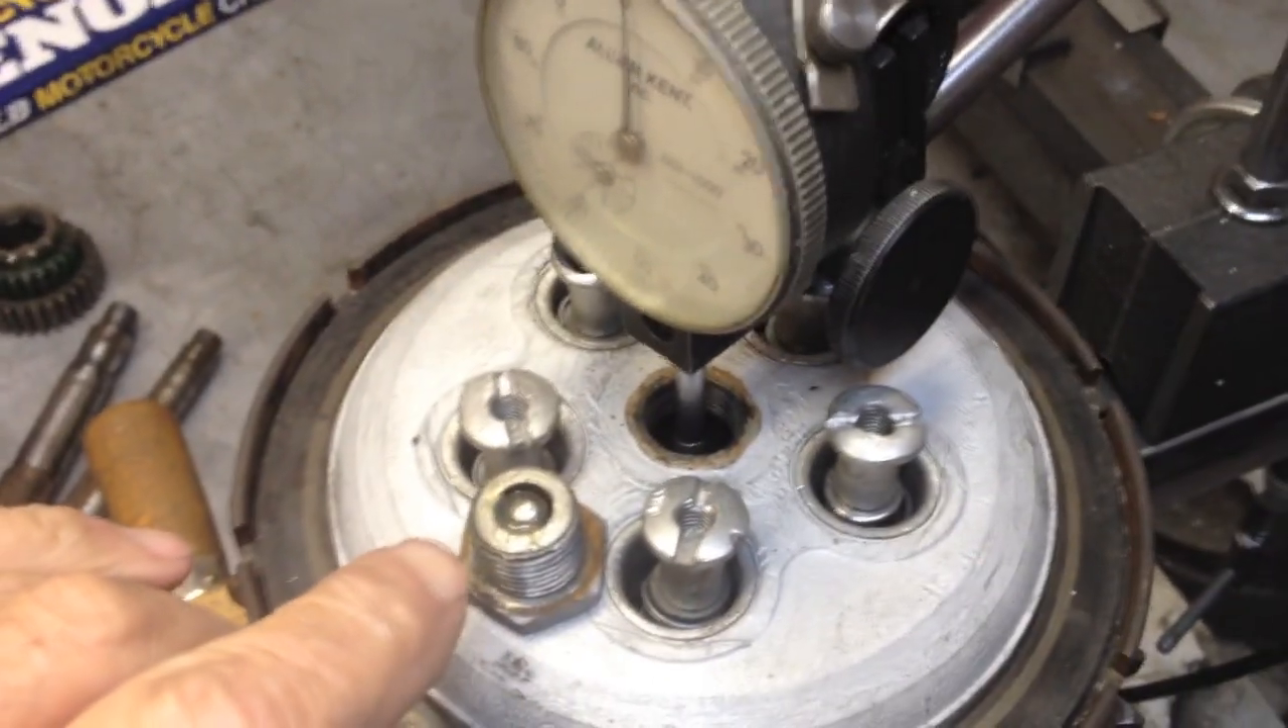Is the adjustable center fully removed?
Yes.